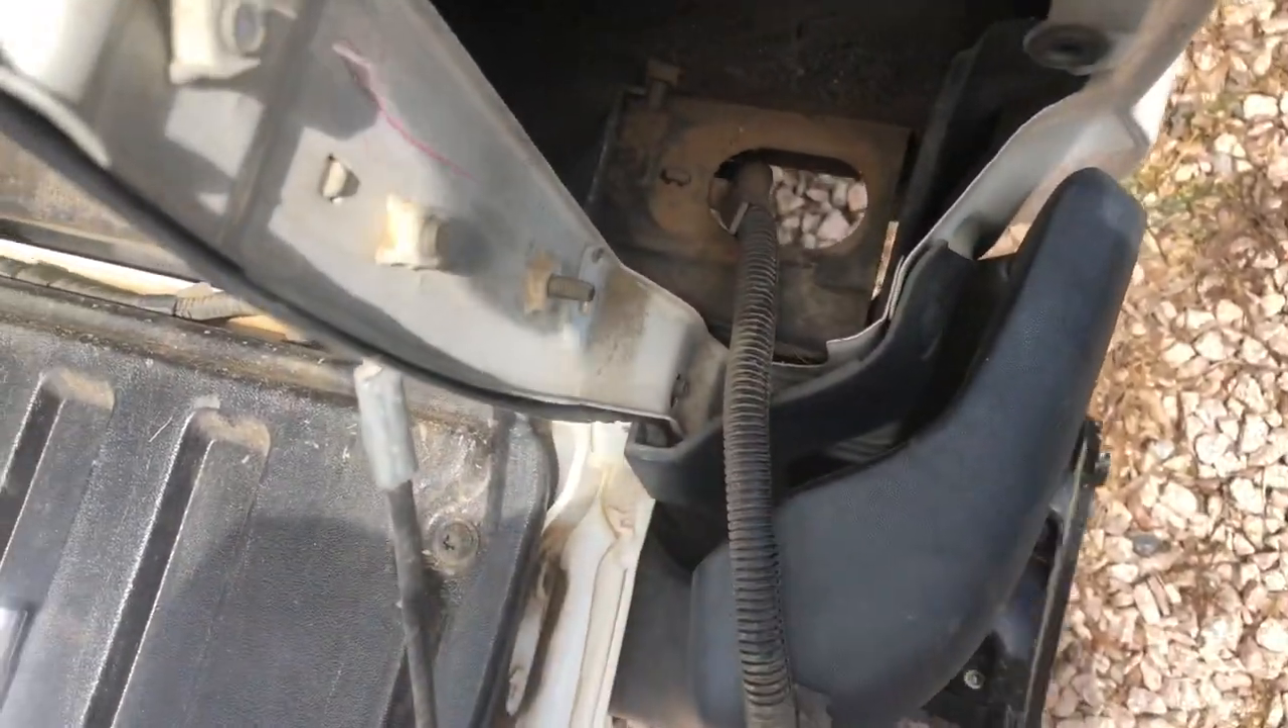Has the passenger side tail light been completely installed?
No.